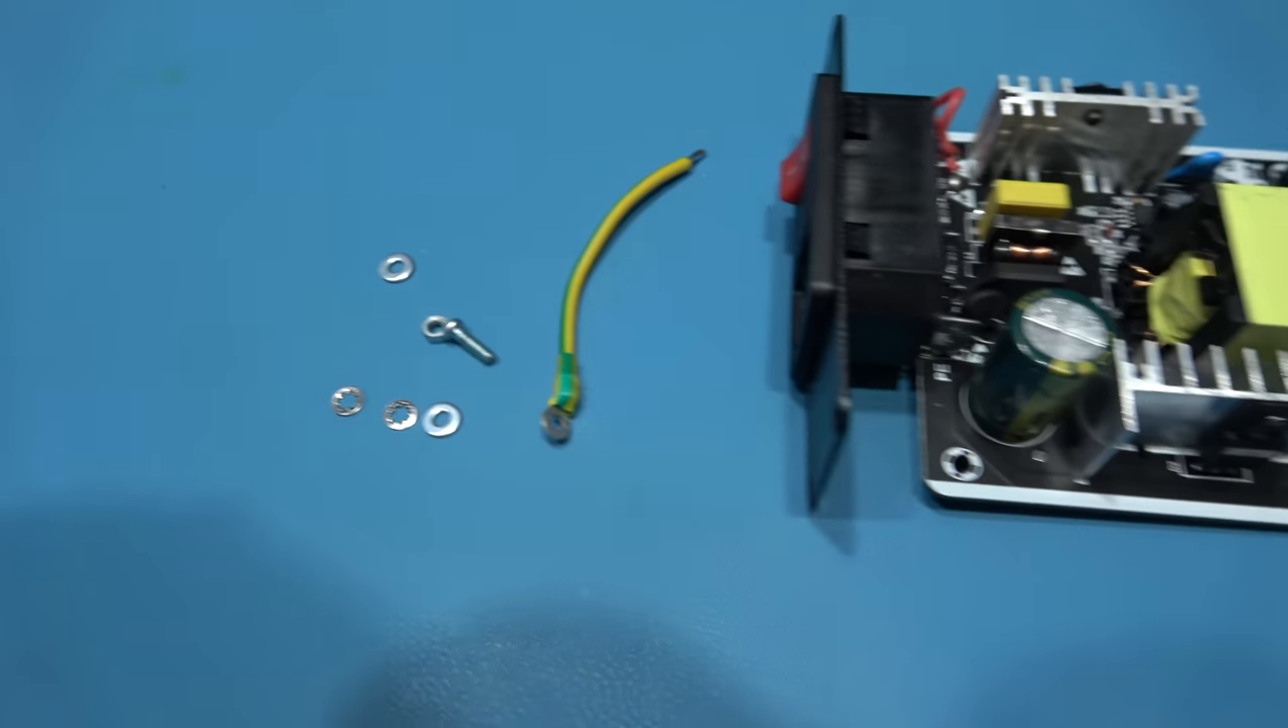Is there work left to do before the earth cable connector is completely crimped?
No.